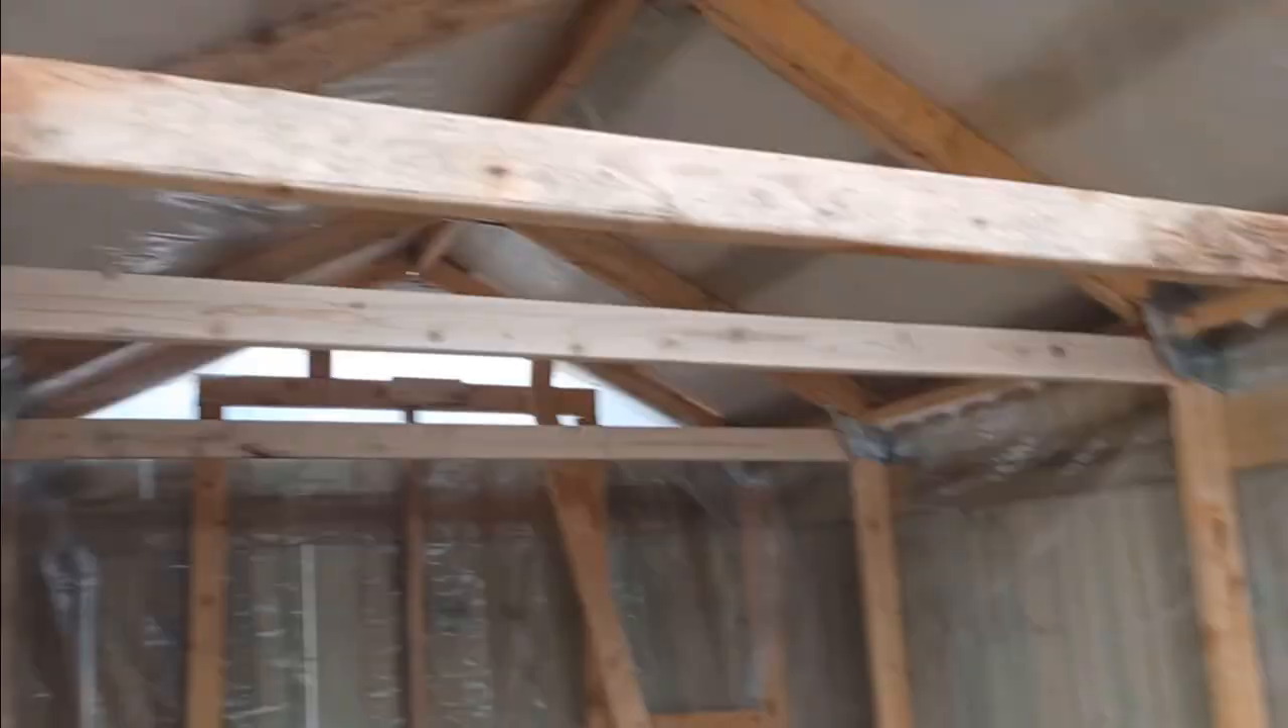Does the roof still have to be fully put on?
No.